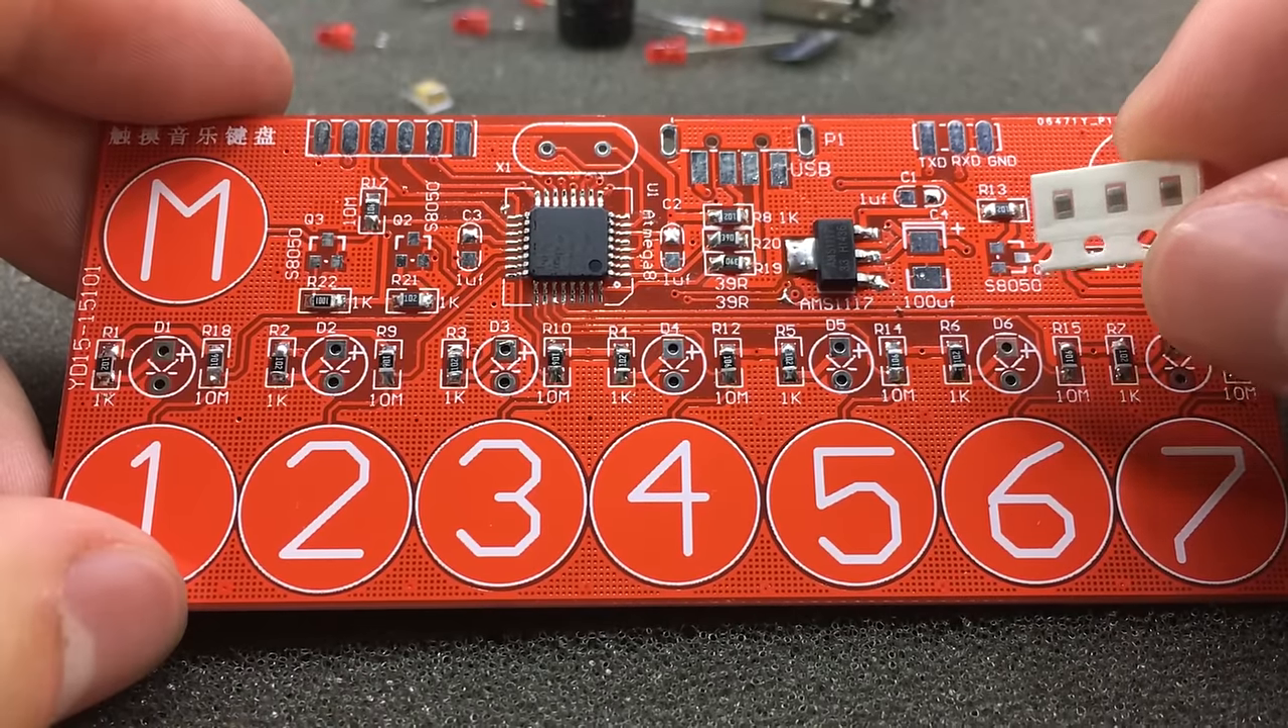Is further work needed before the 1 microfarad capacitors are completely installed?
Yes.